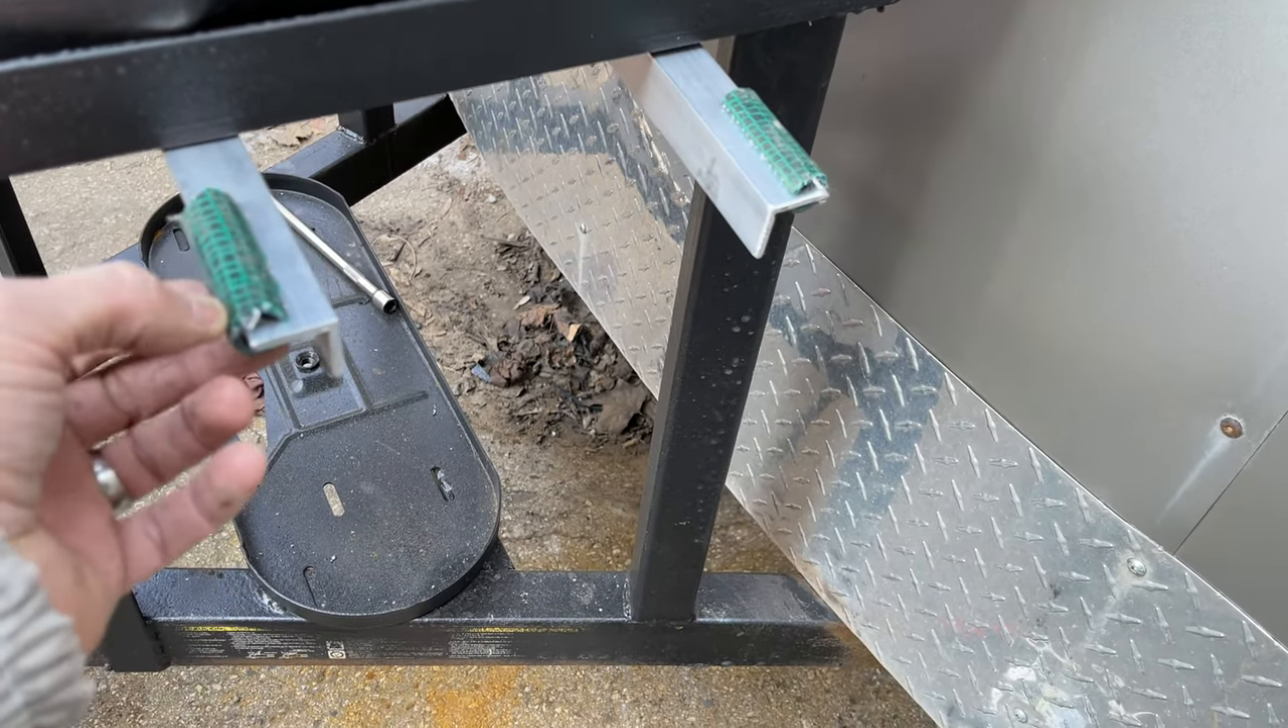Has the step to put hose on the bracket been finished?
Yes.